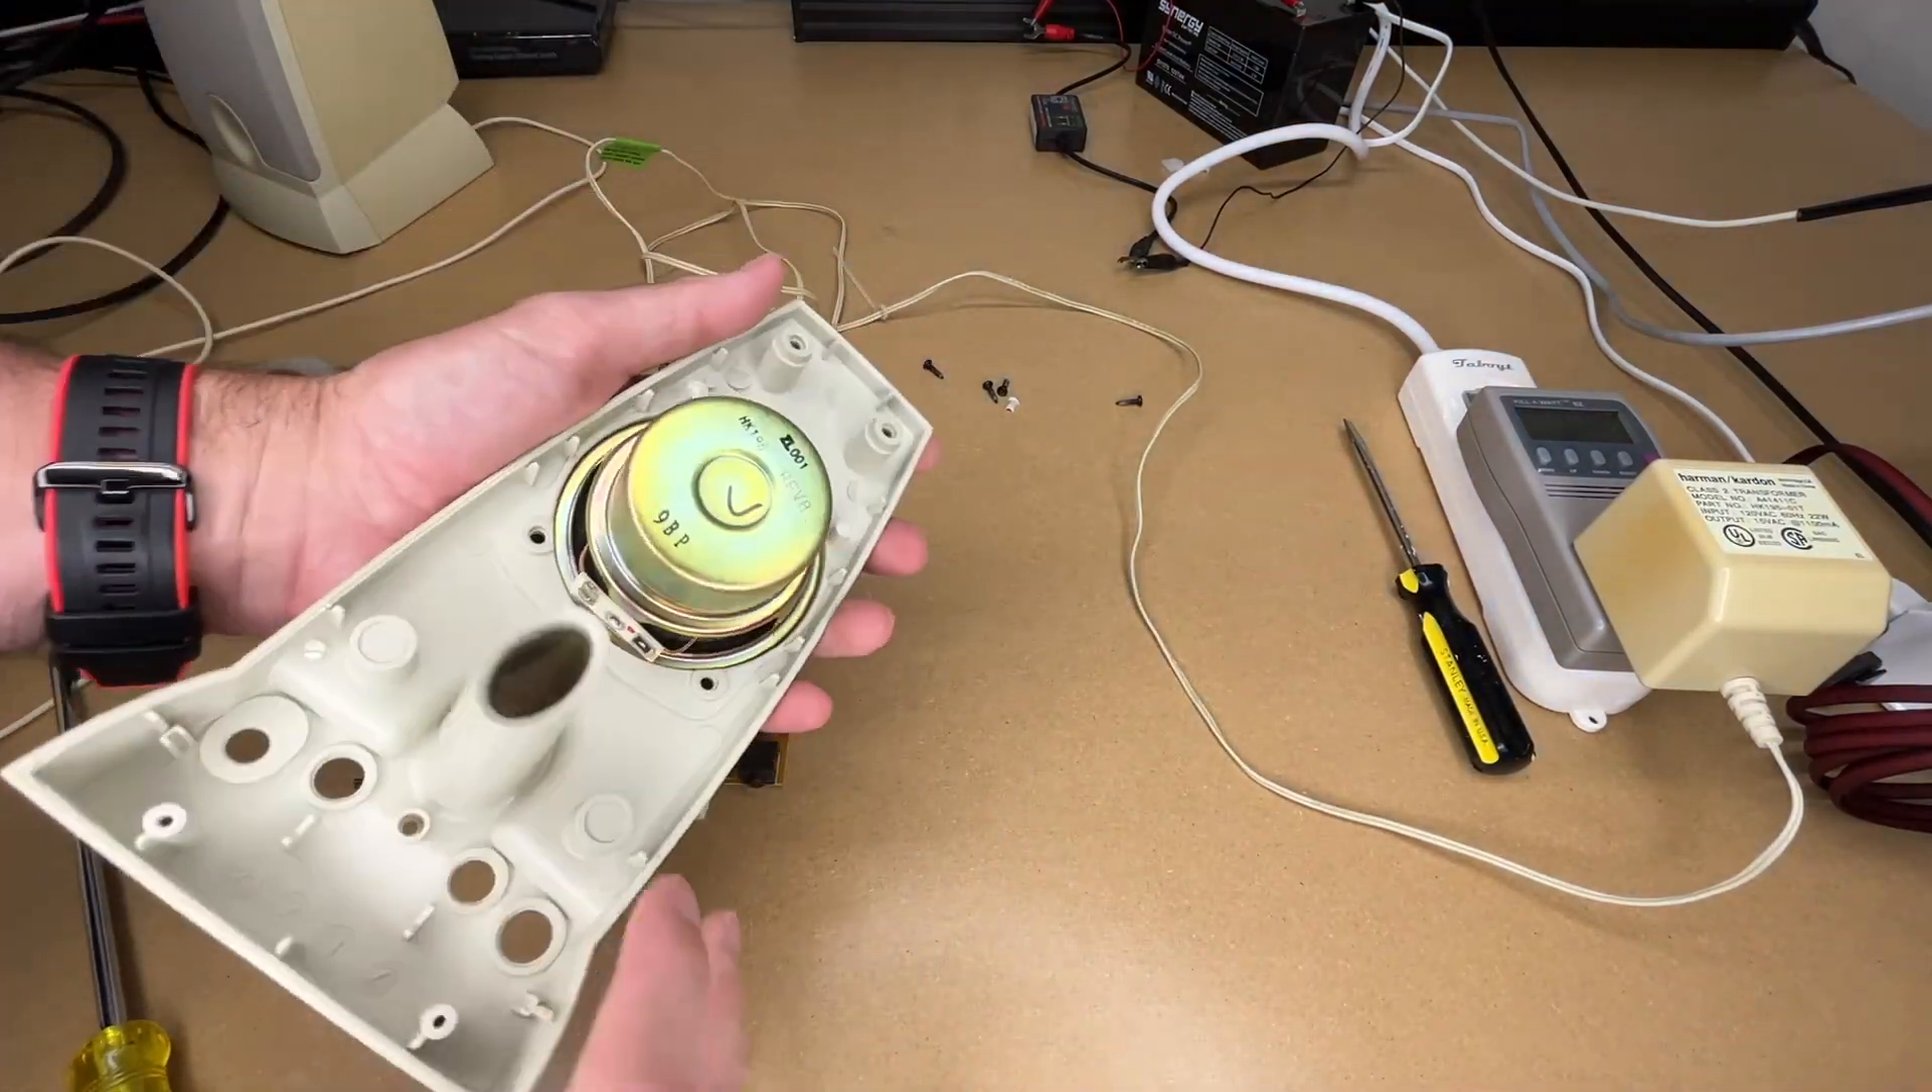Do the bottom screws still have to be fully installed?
Yes.